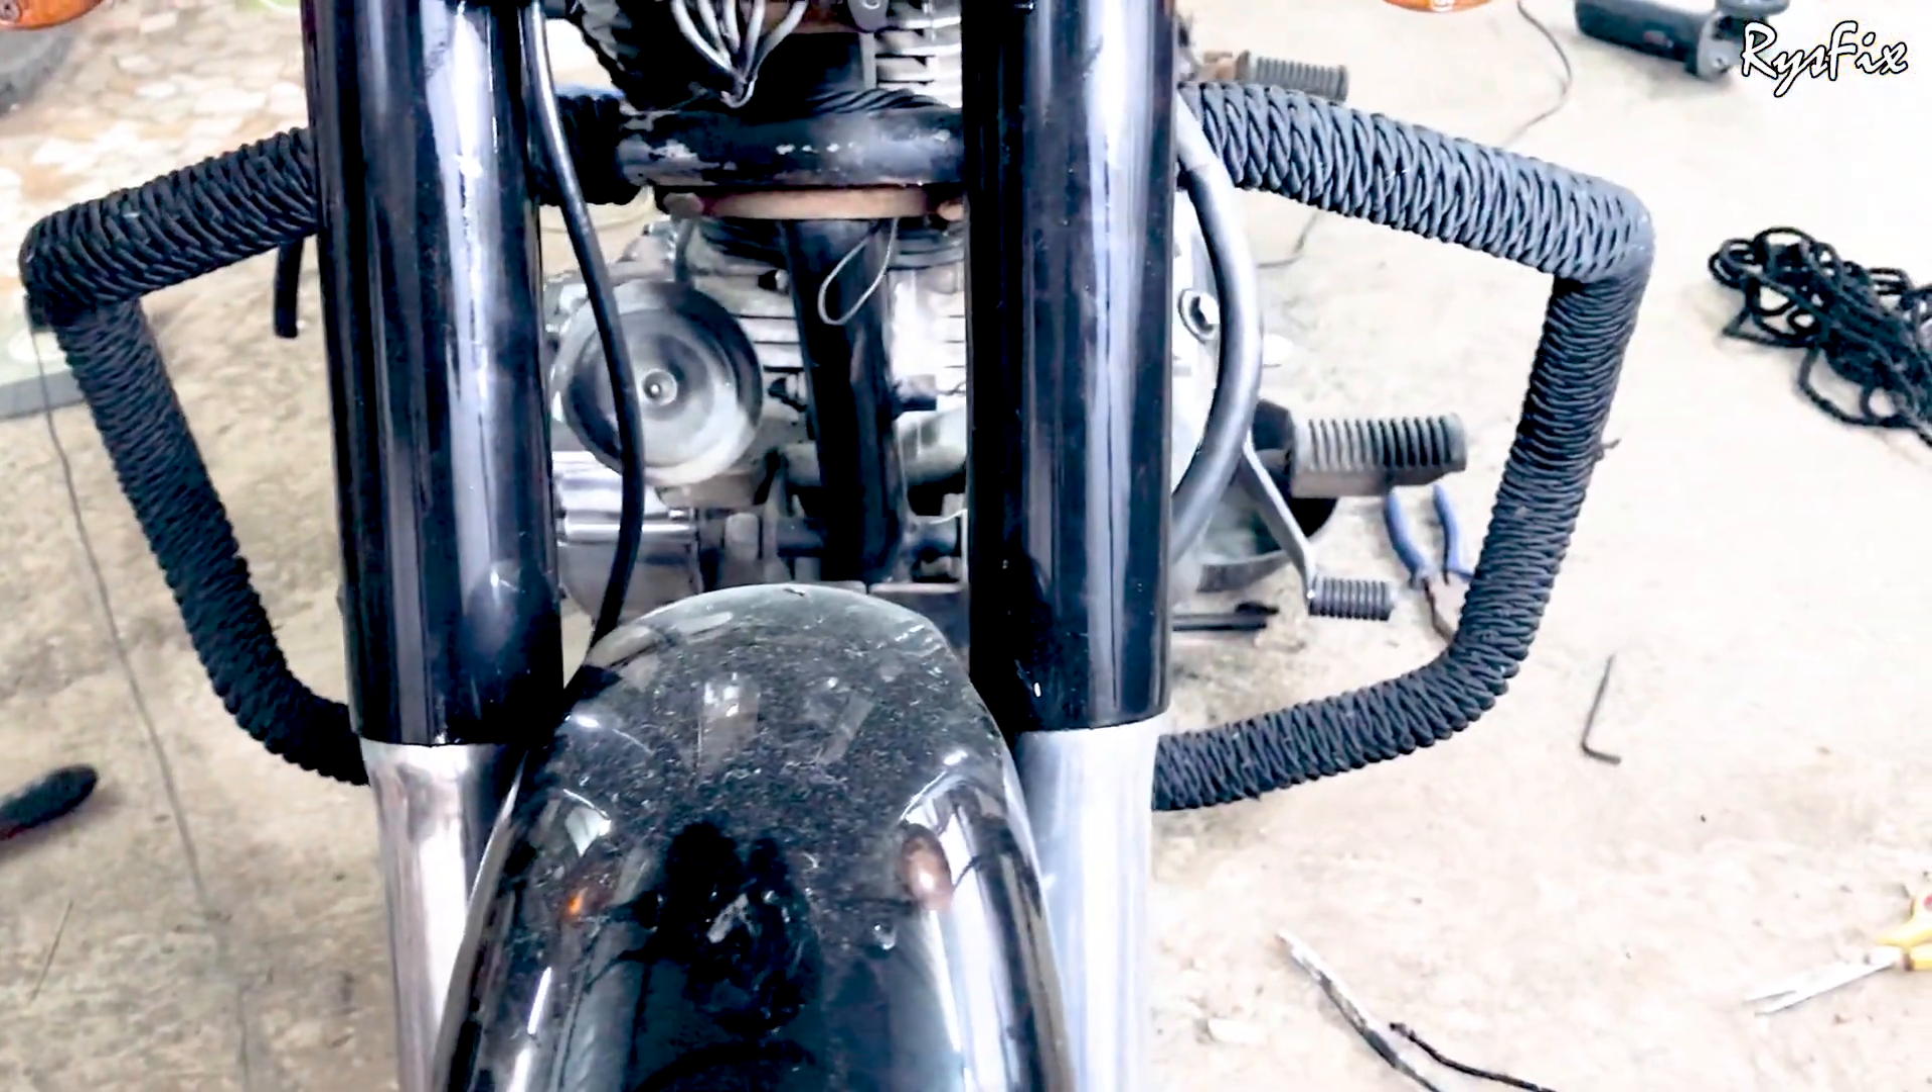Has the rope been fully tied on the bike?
Yes.